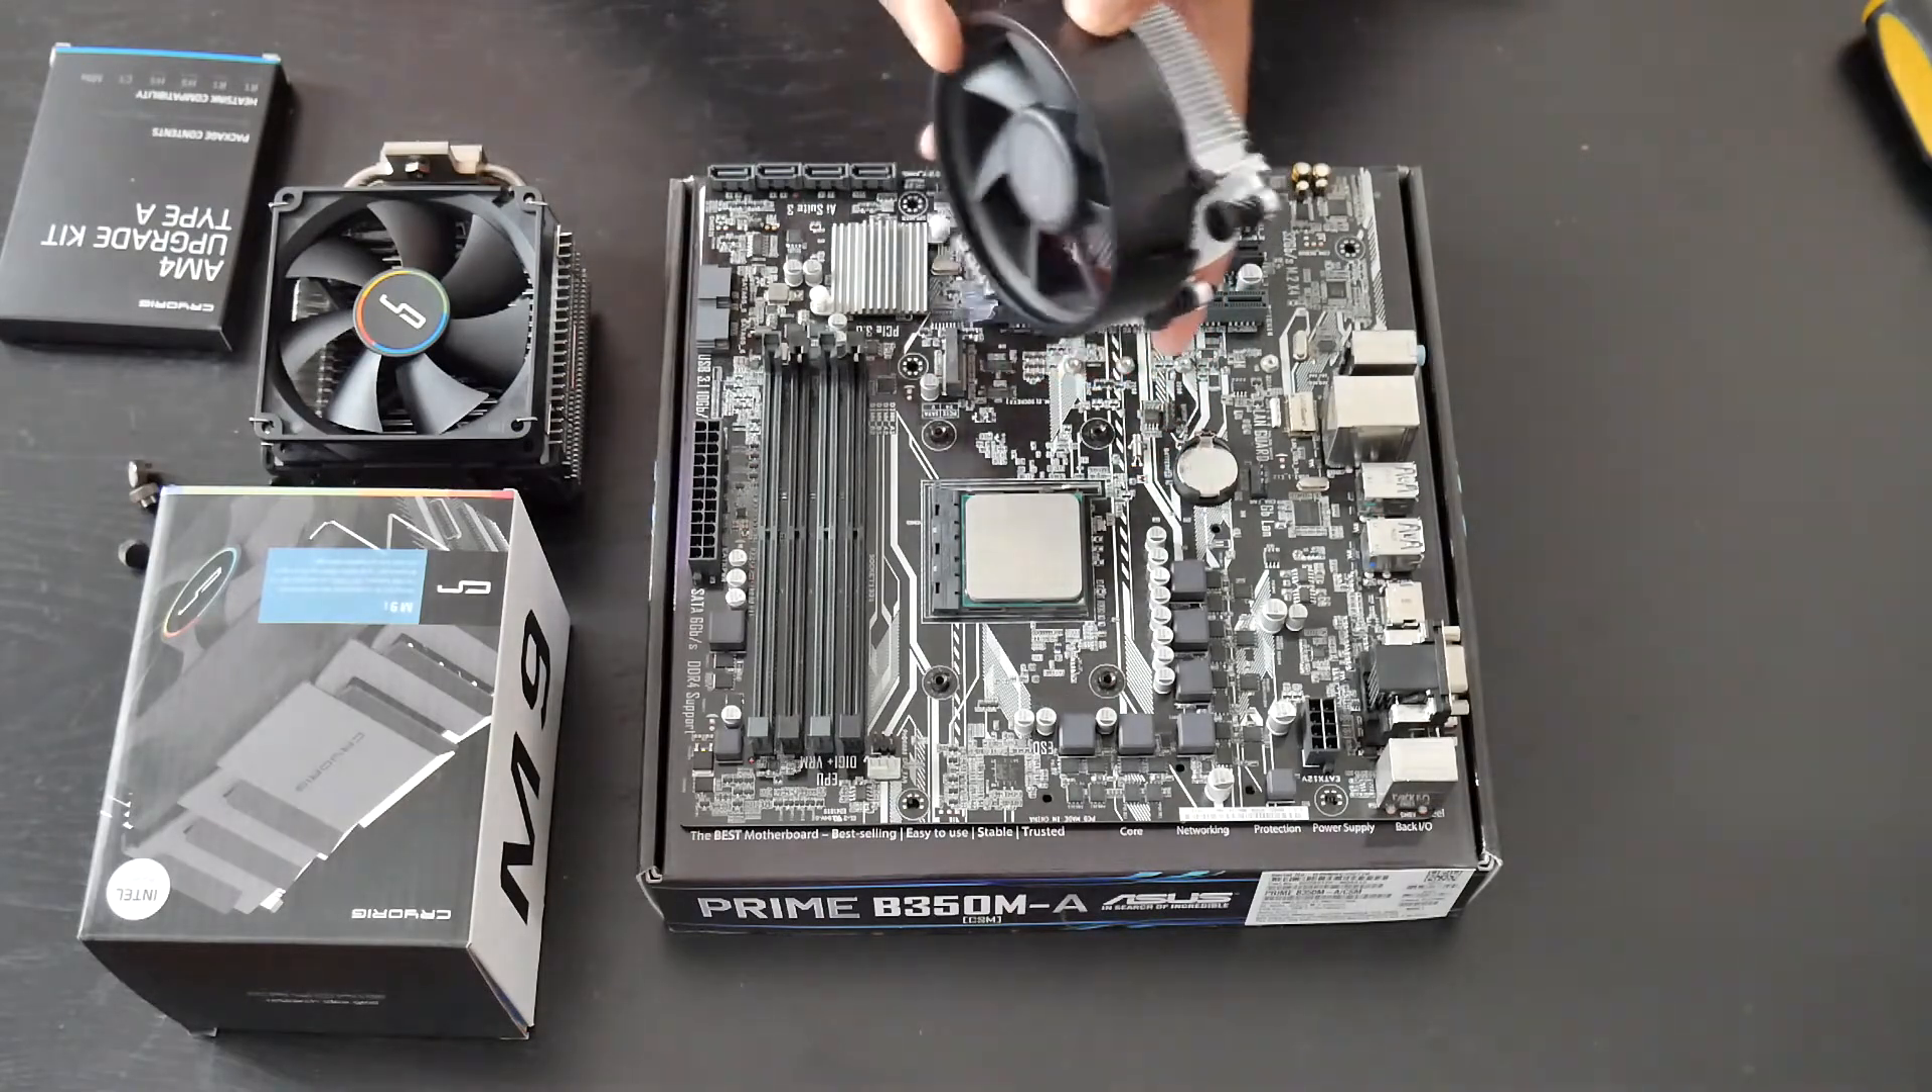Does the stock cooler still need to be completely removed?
No.